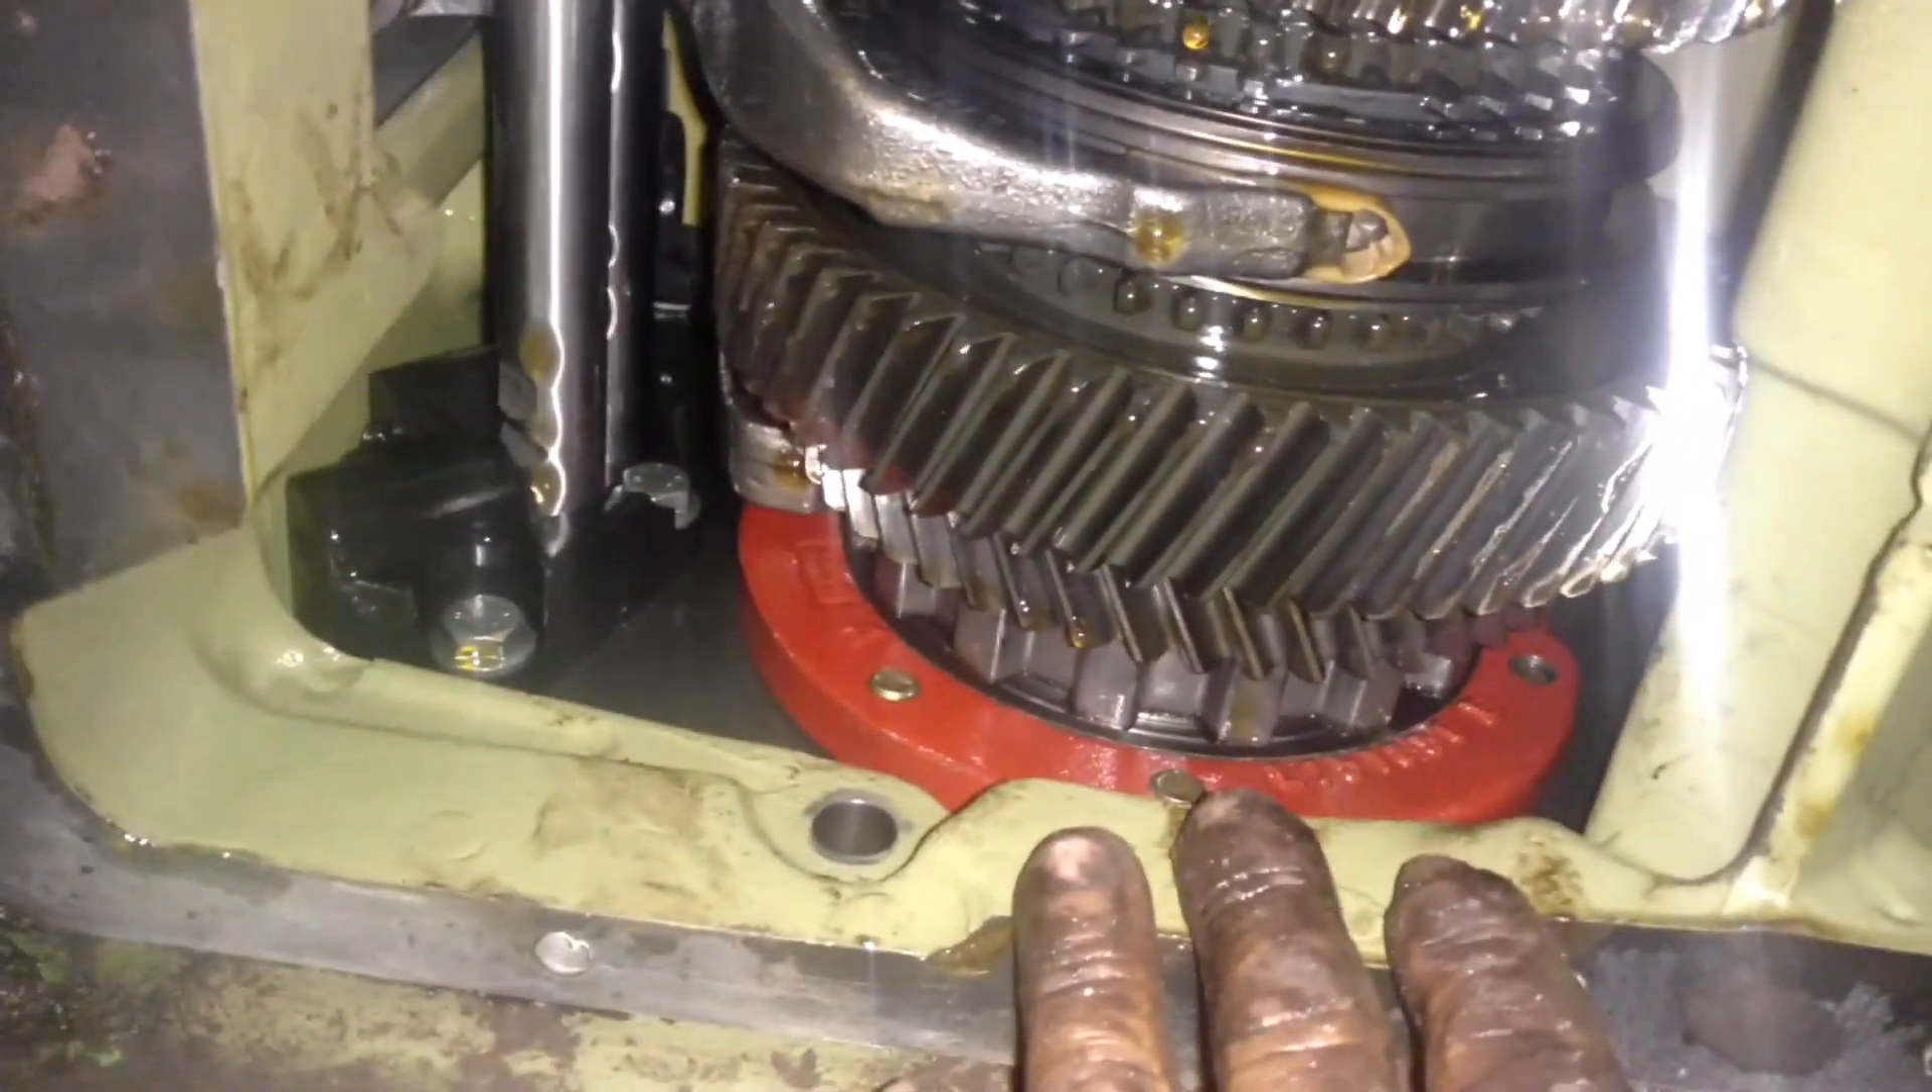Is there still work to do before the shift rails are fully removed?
Yes.